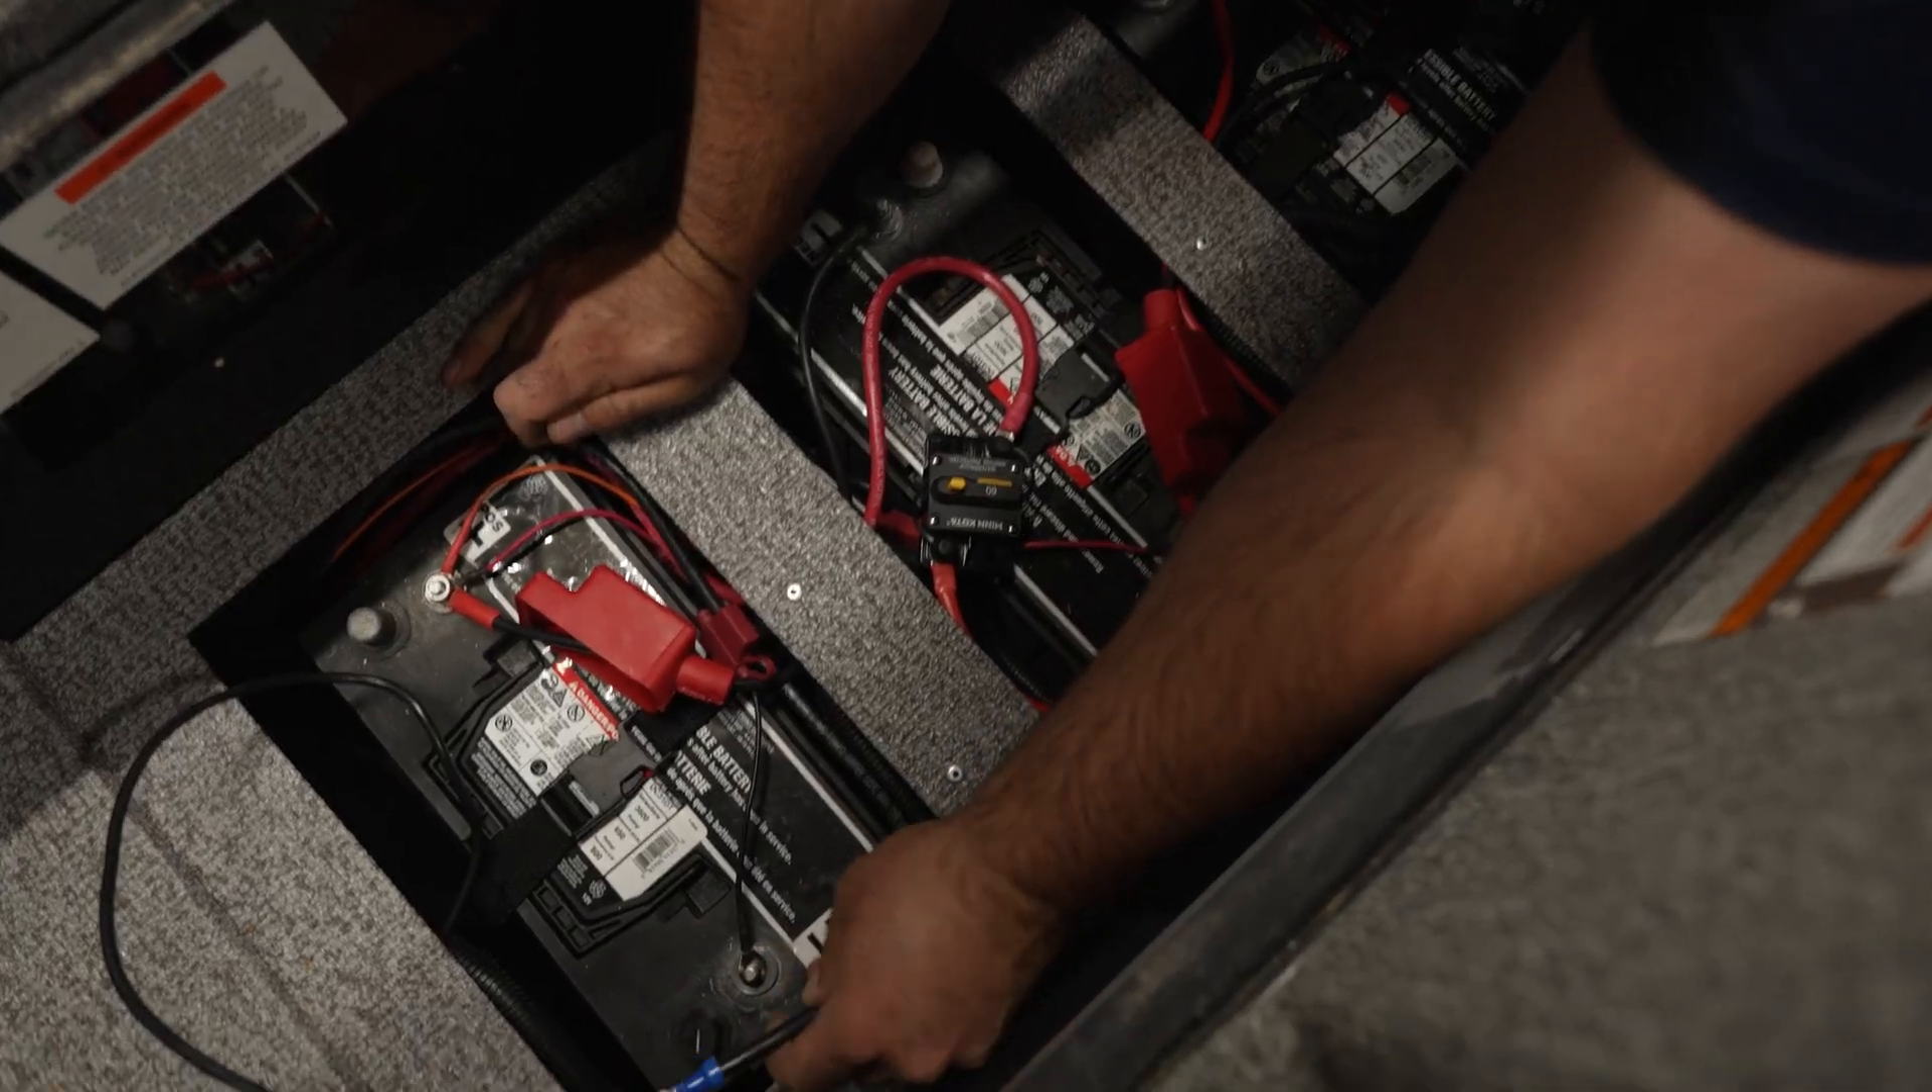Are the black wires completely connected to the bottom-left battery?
No.